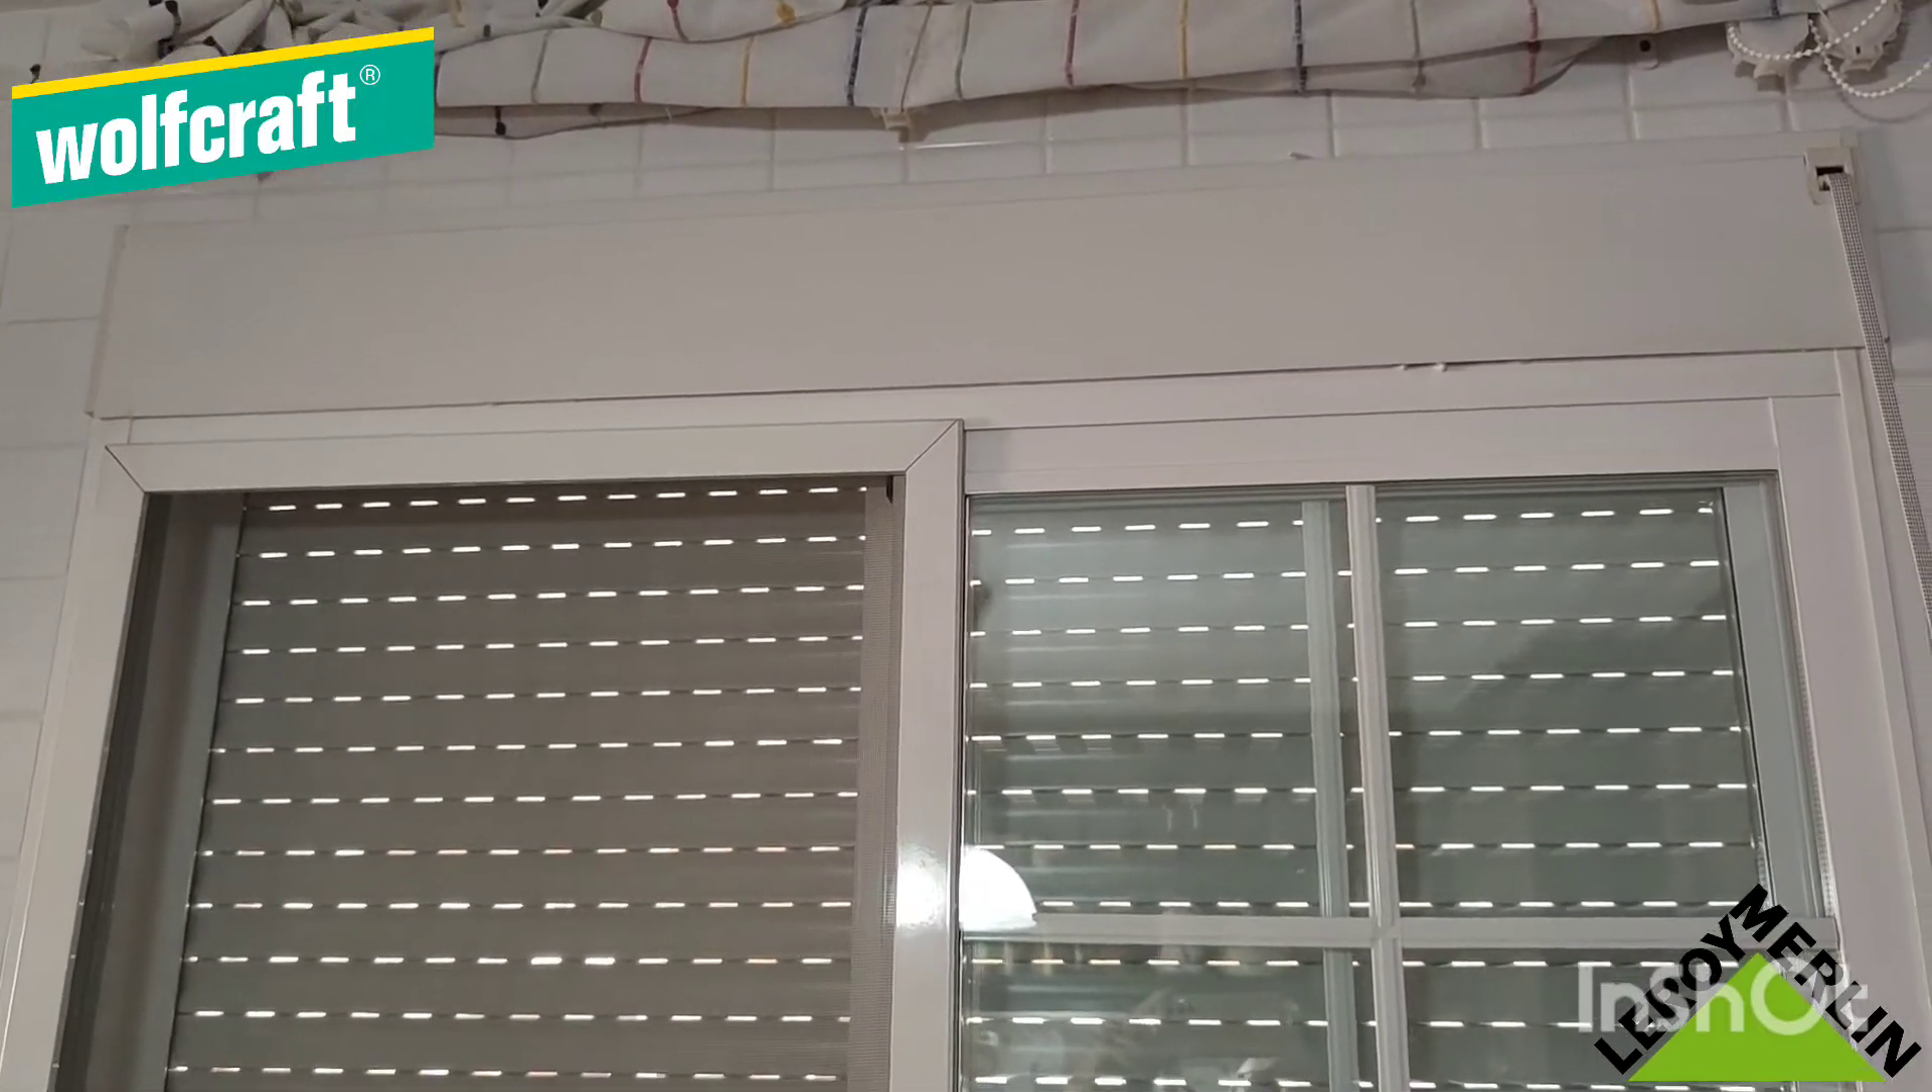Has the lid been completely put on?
Yes.